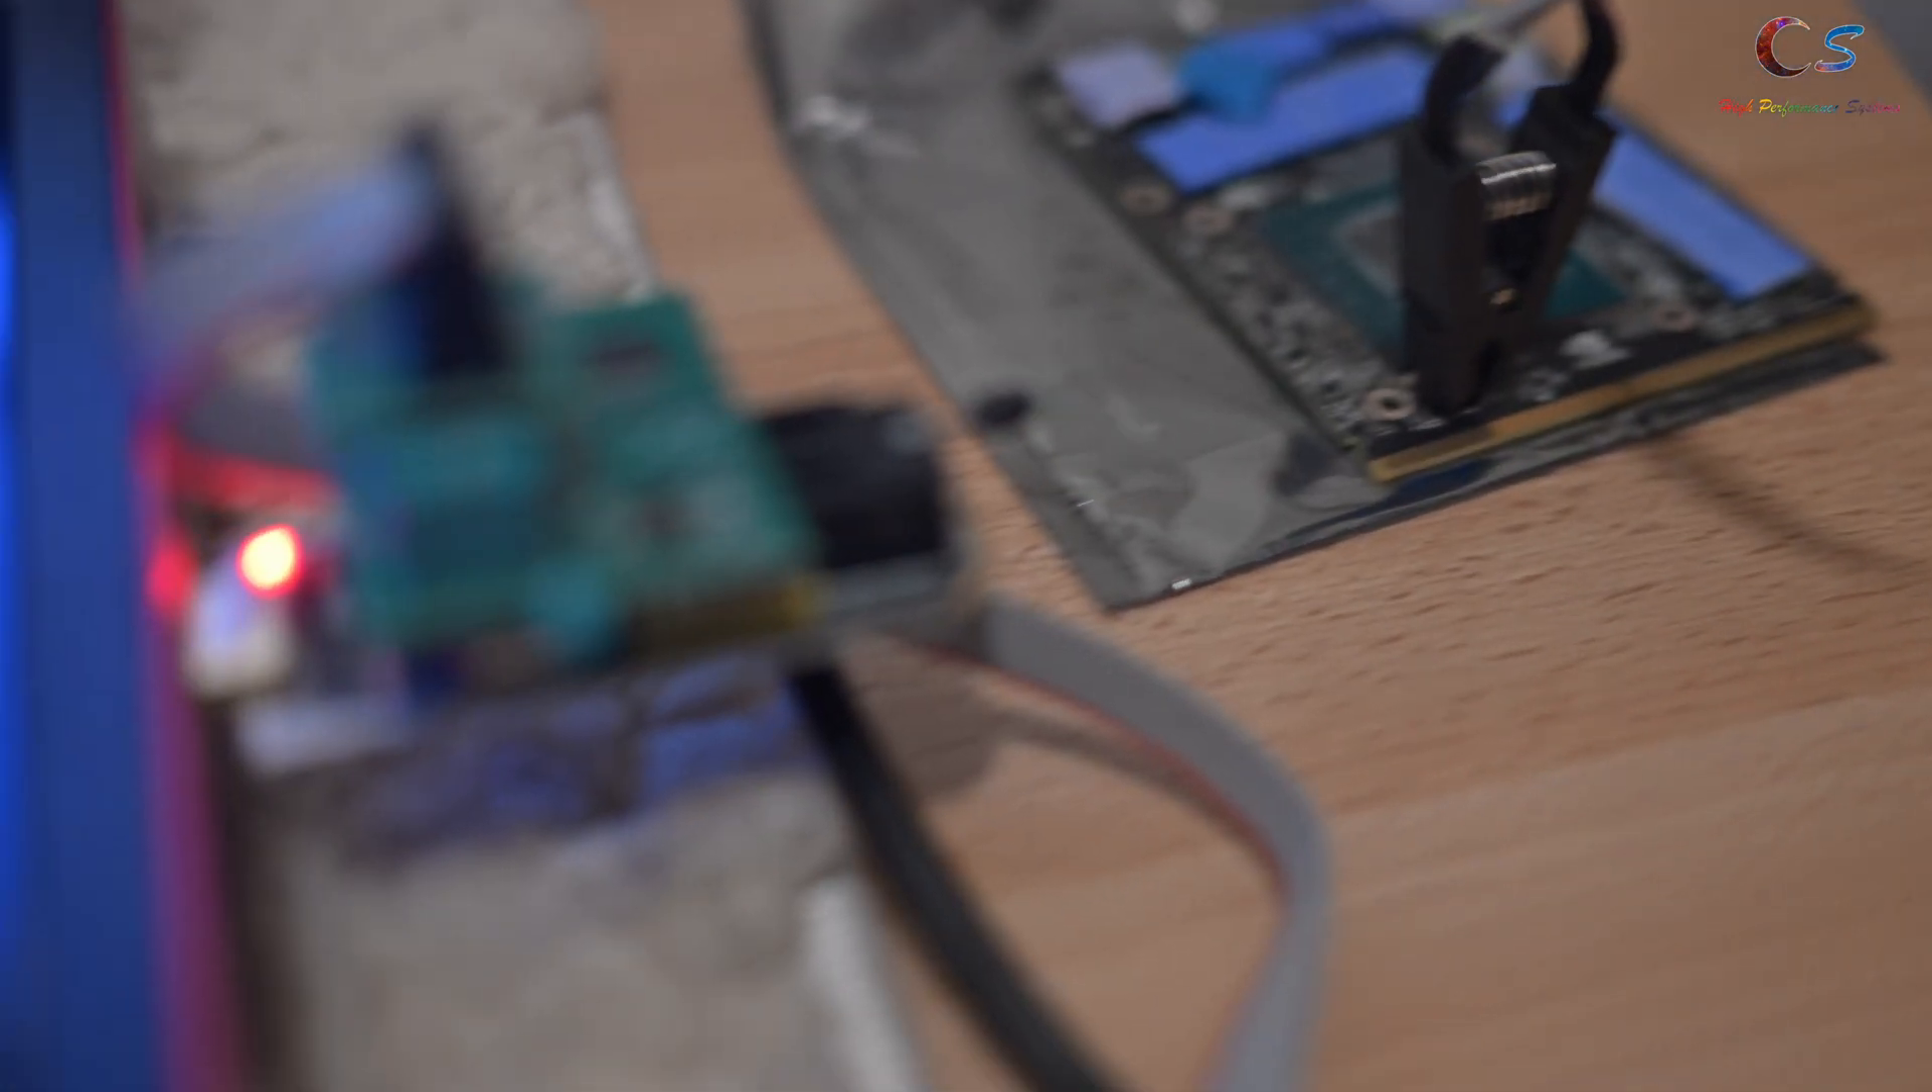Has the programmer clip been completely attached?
Yes.